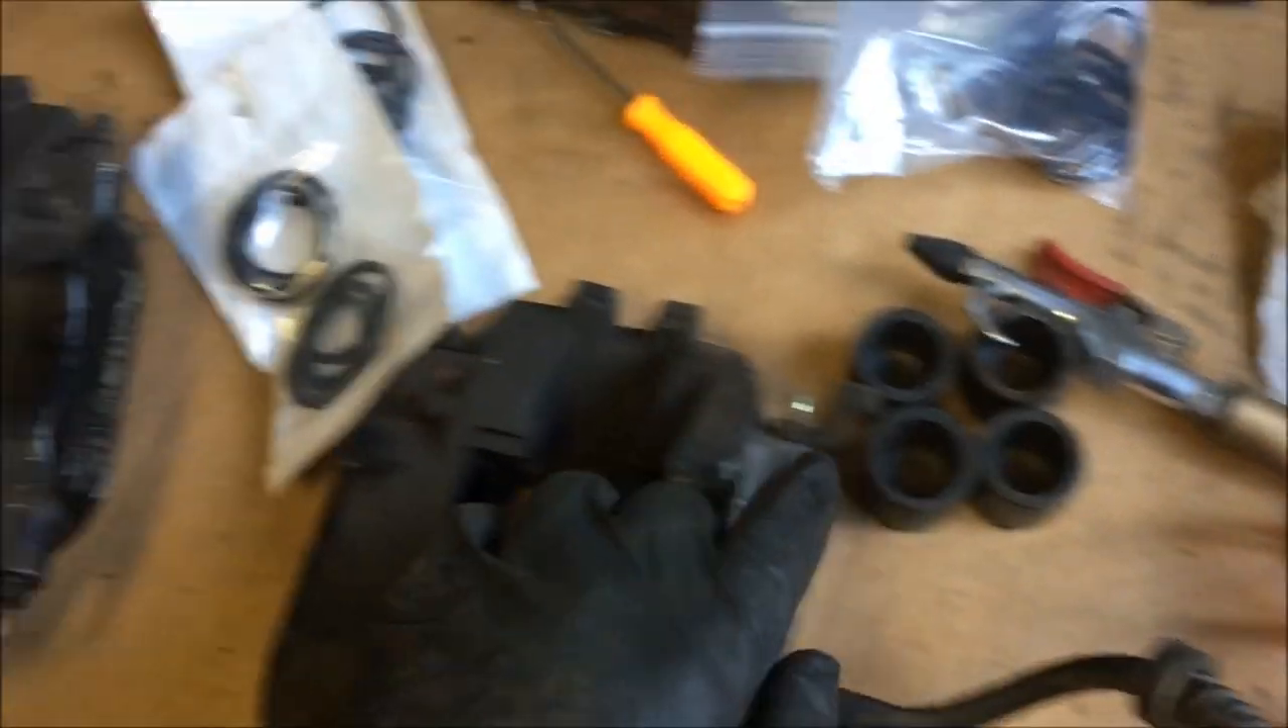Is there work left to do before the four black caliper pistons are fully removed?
No.